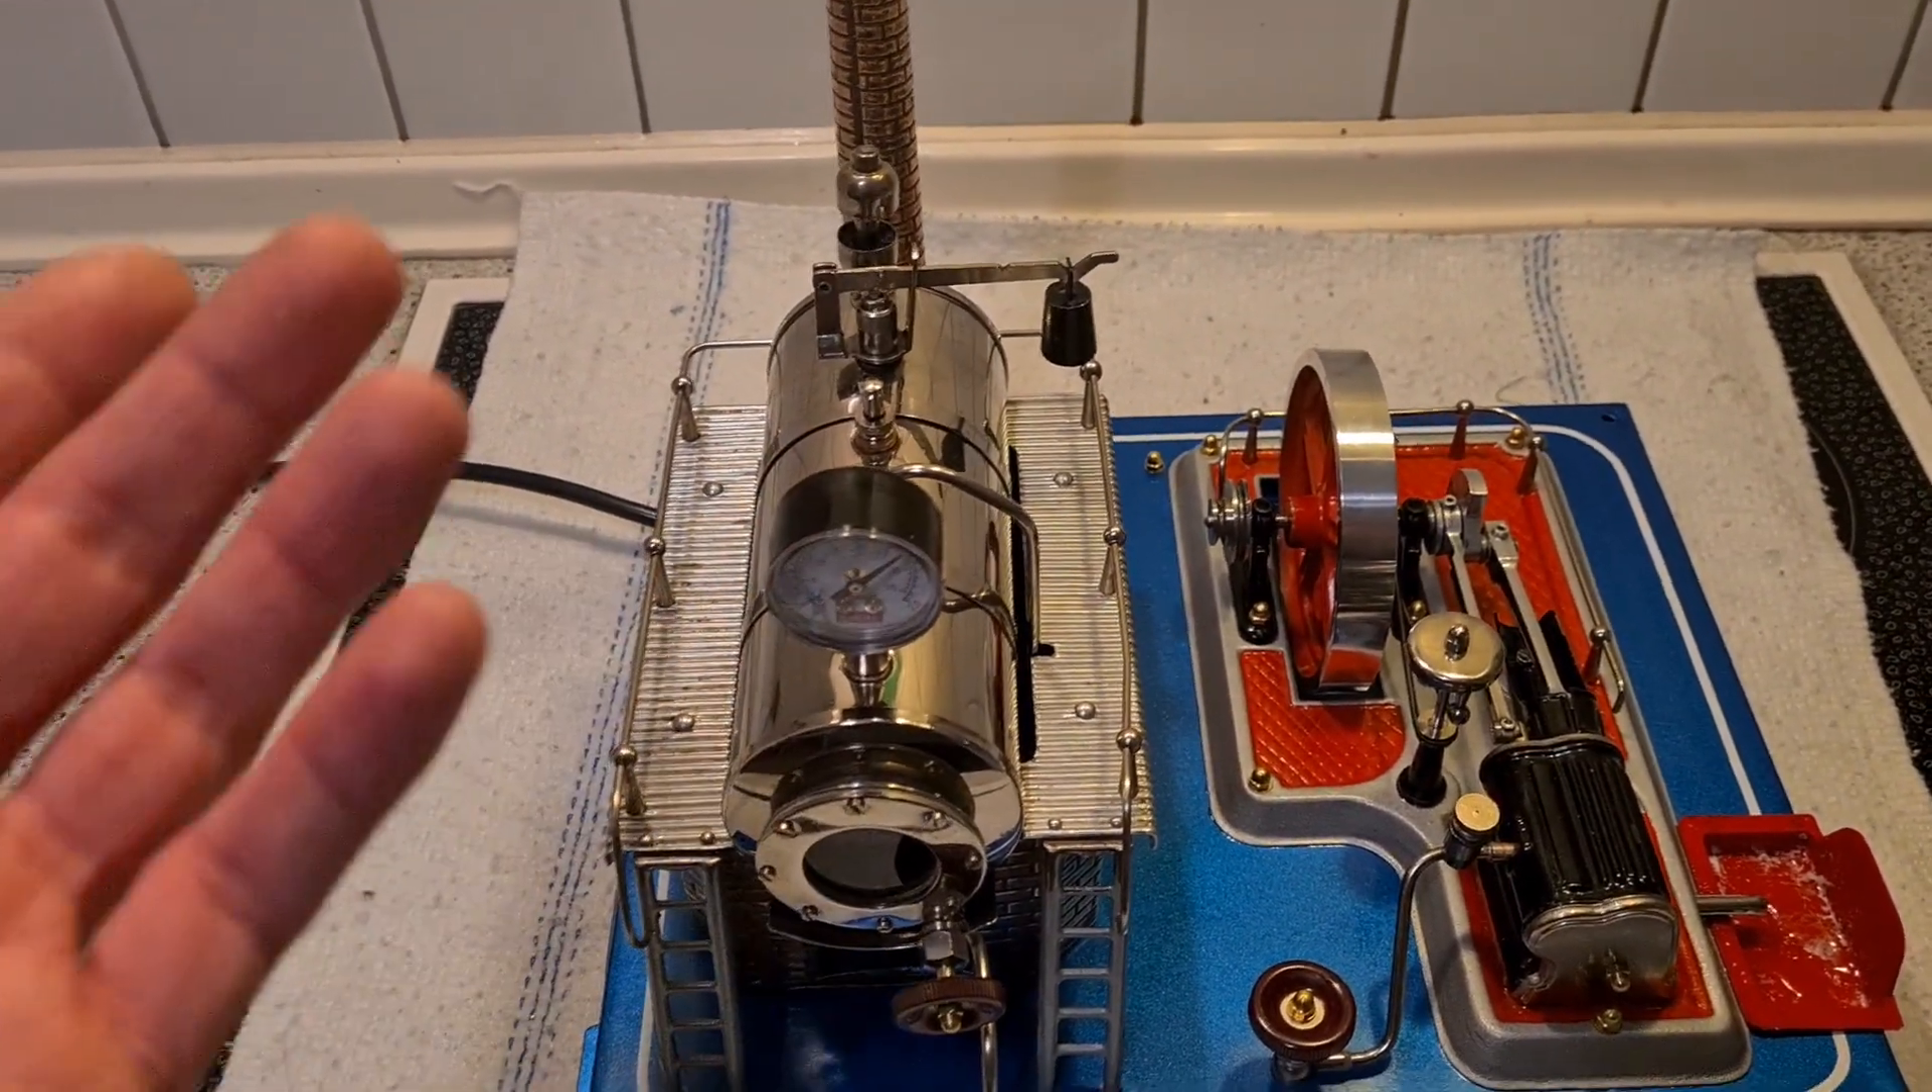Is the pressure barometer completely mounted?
Yes.